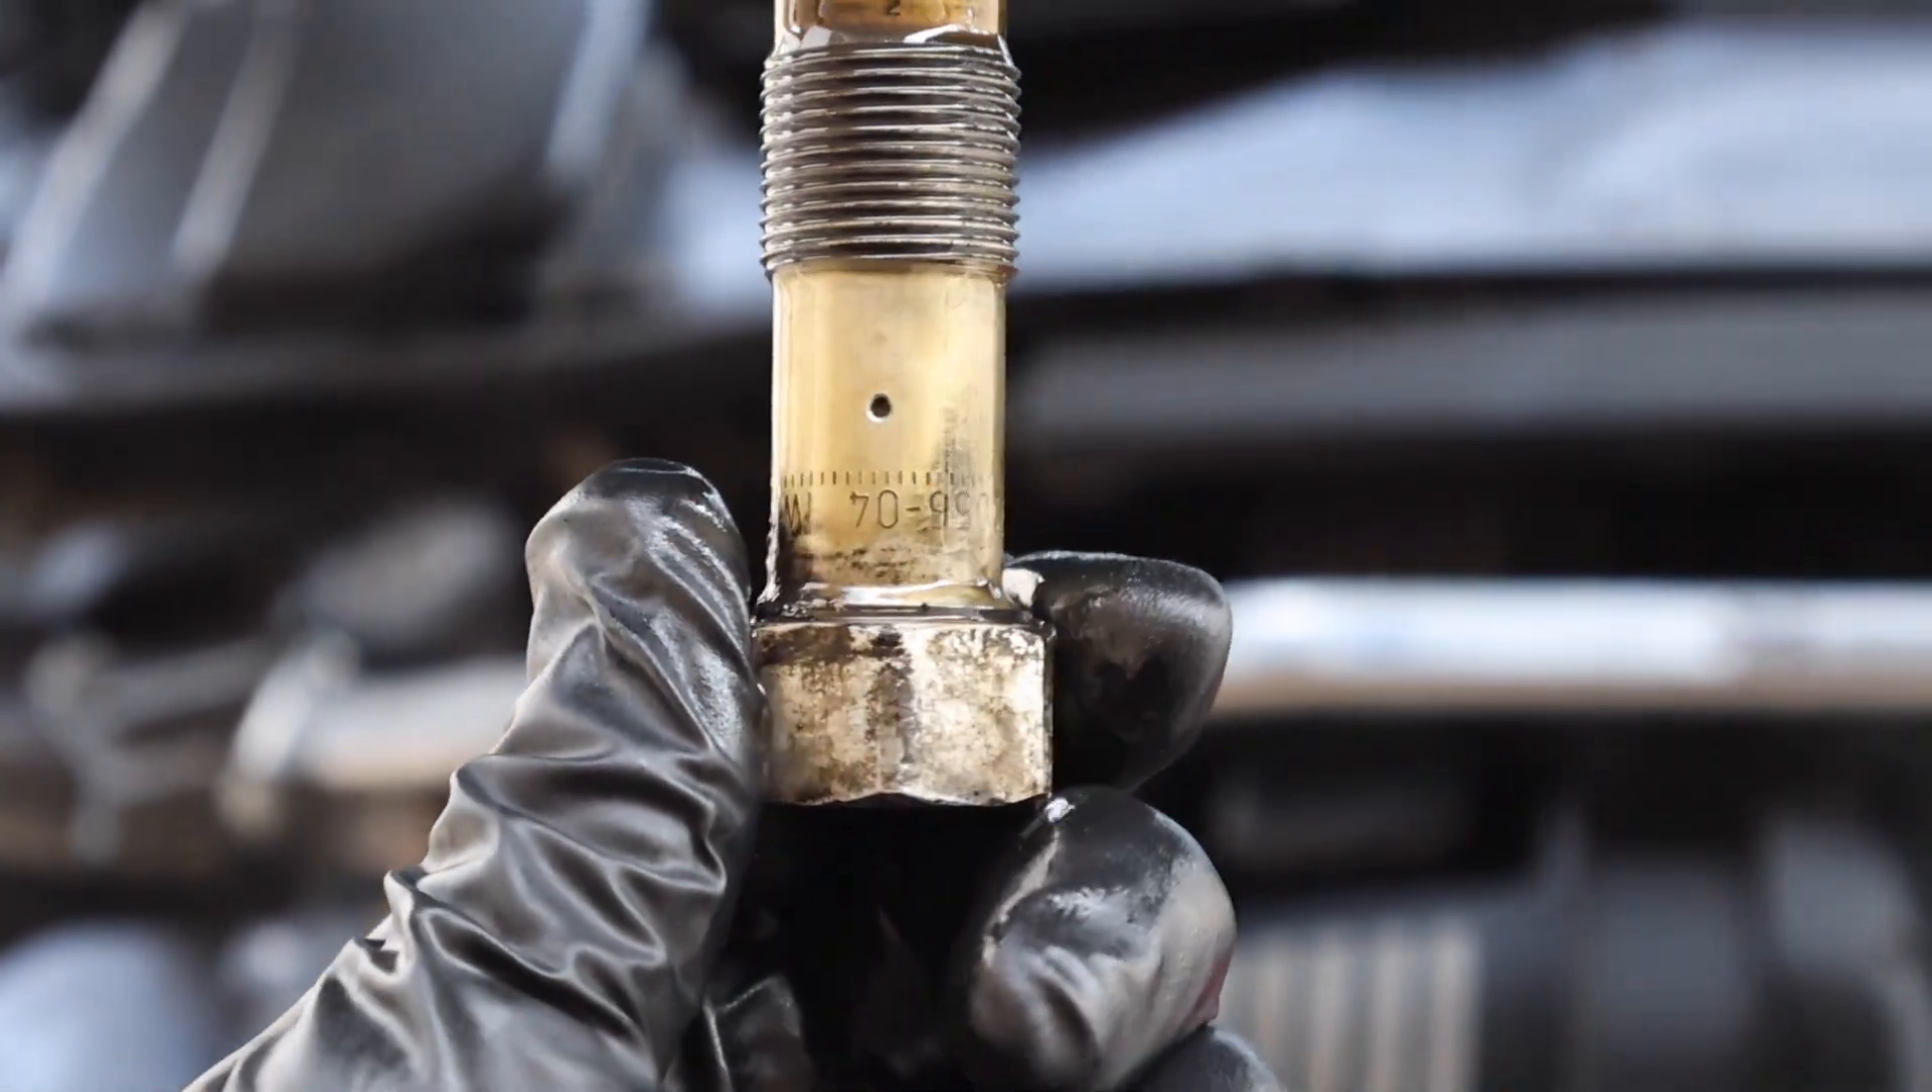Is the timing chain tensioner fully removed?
Yes.